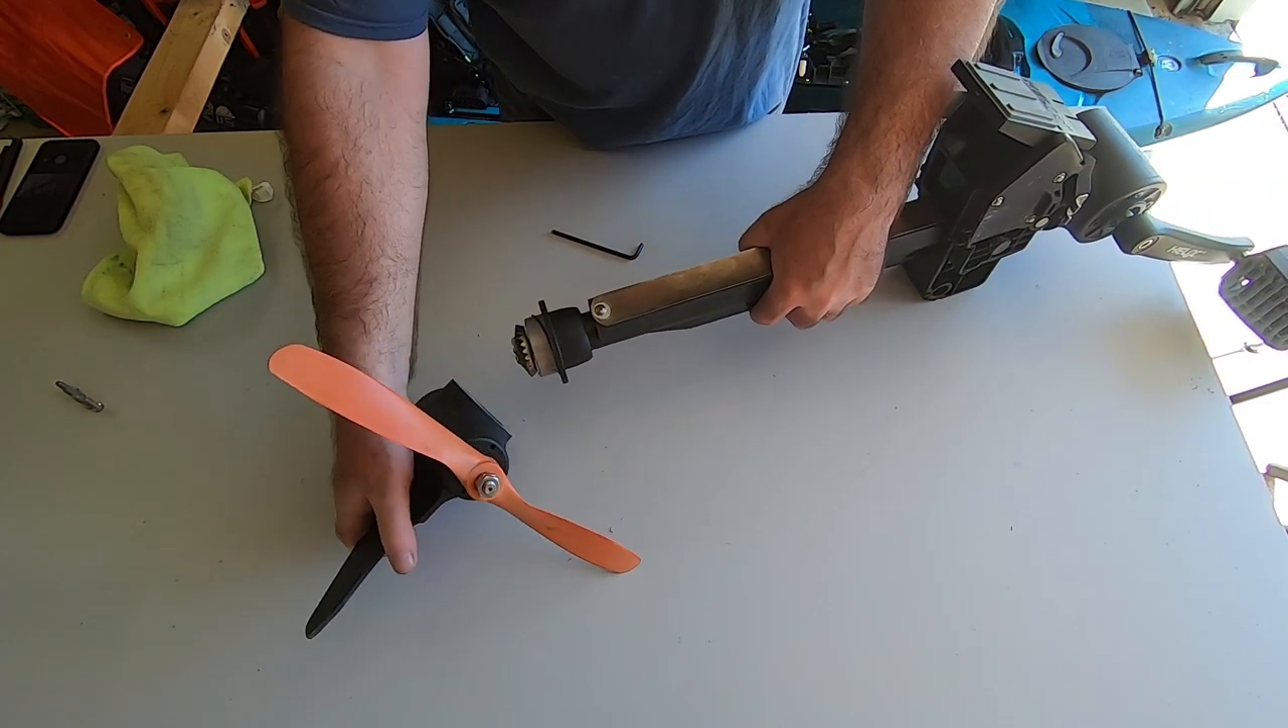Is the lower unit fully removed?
Yes.